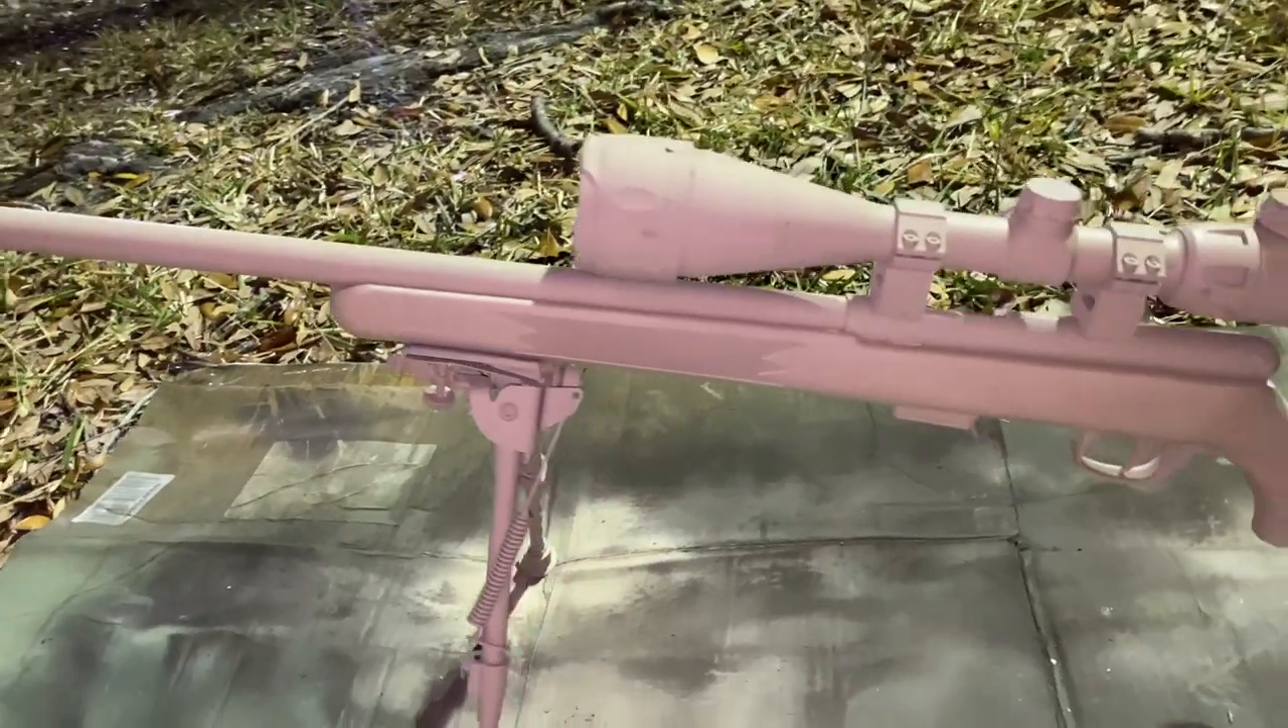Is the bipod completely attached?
Yes.